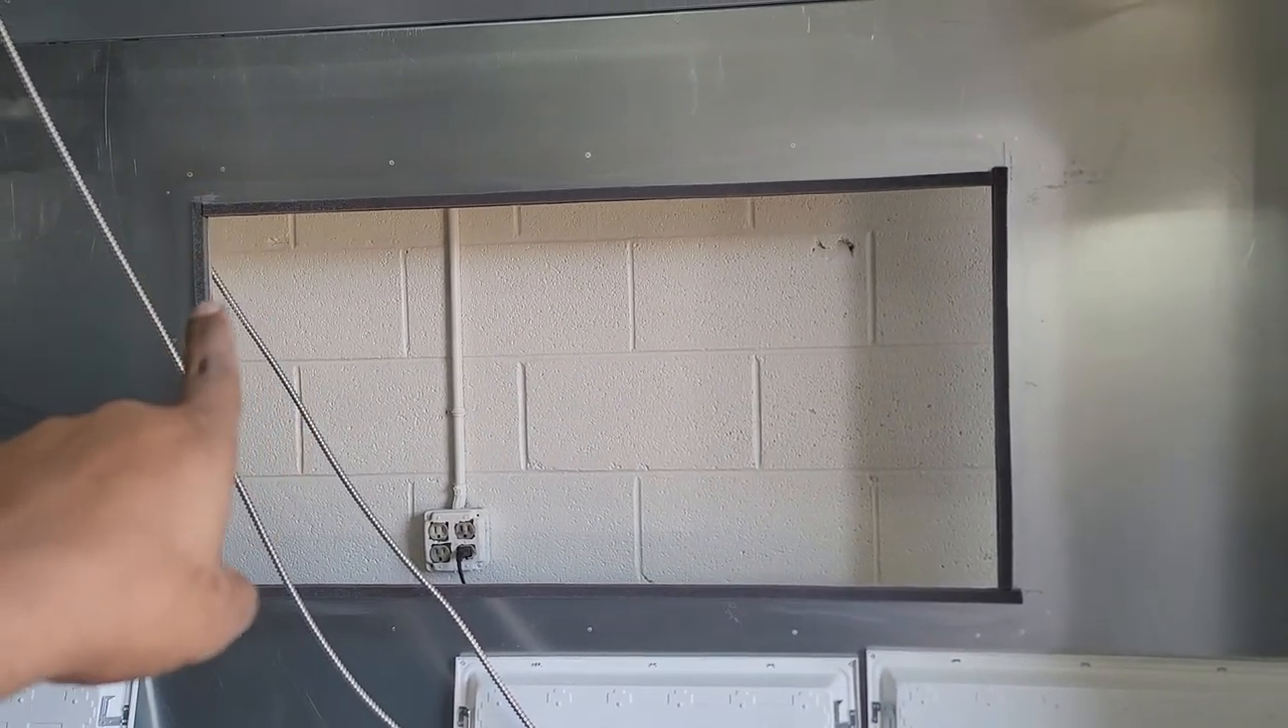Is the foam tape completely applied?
Yes.